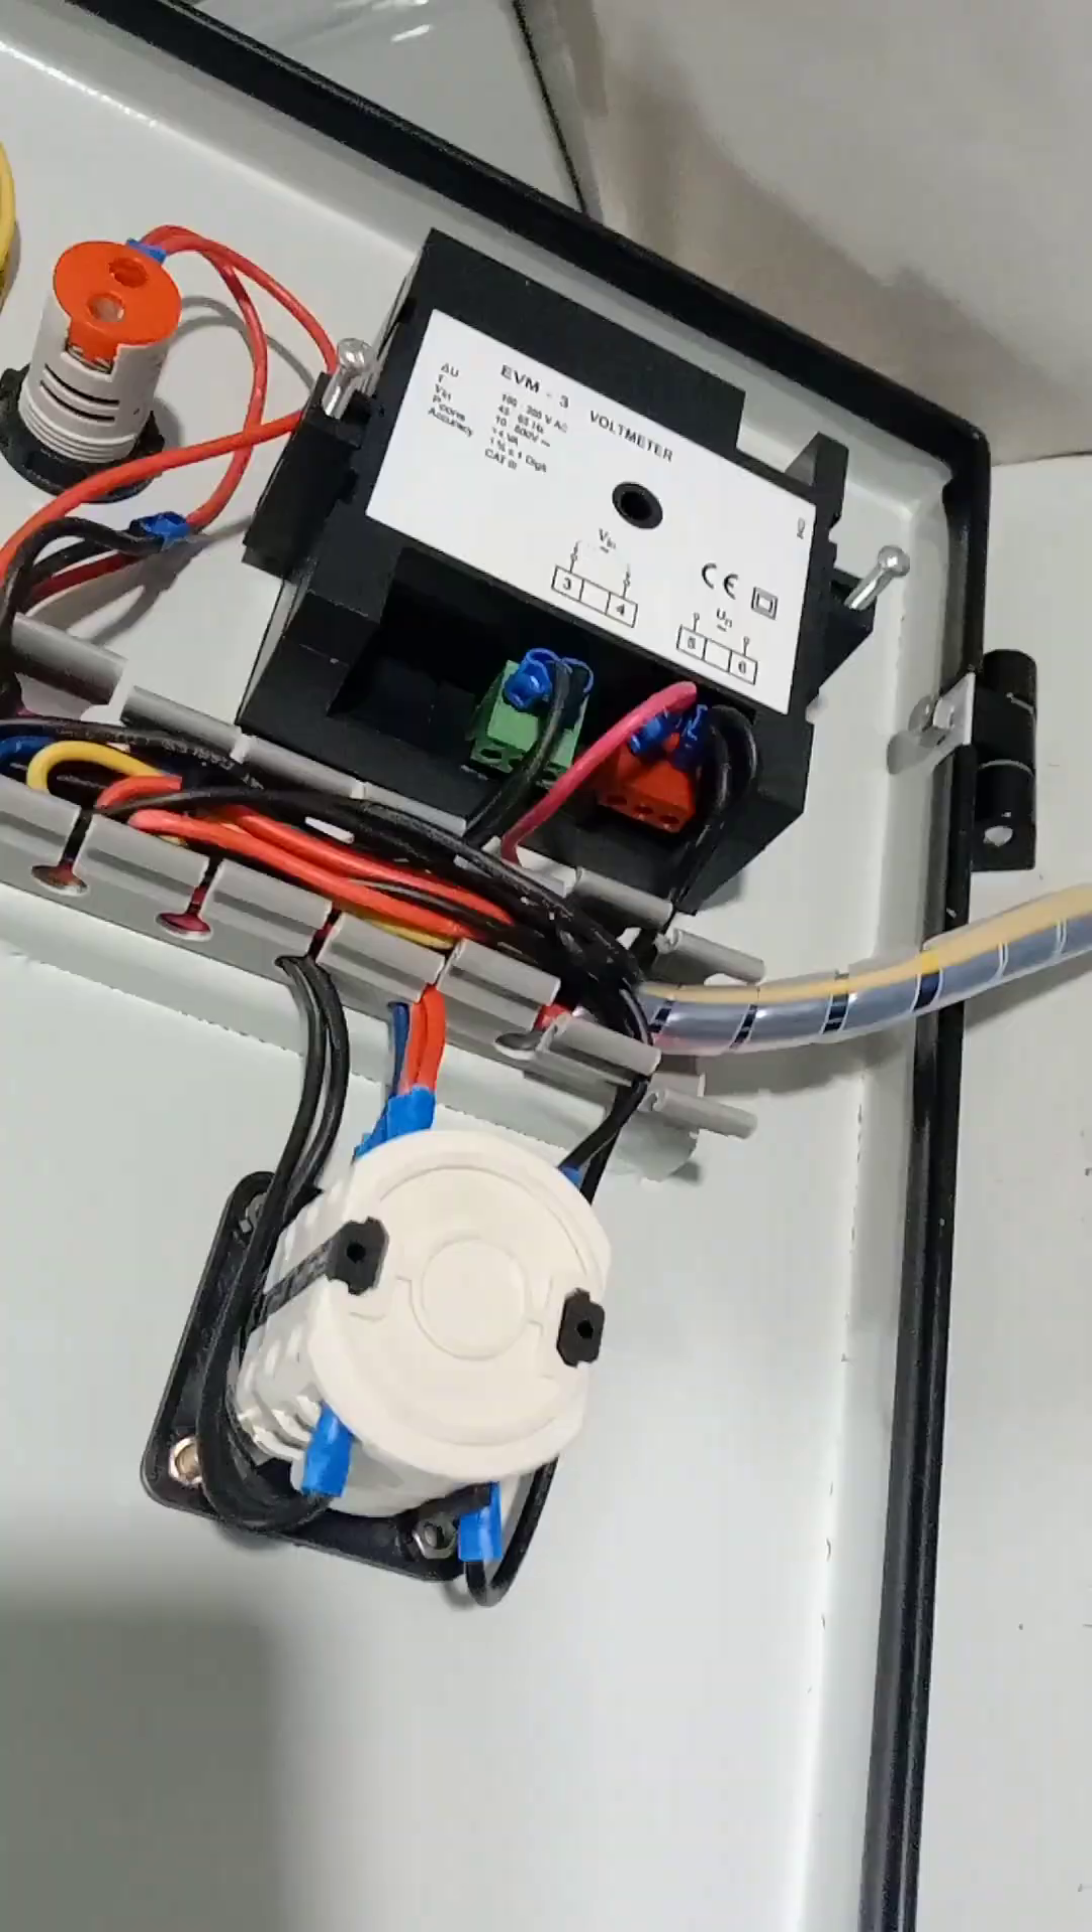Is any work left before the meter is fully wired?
No.